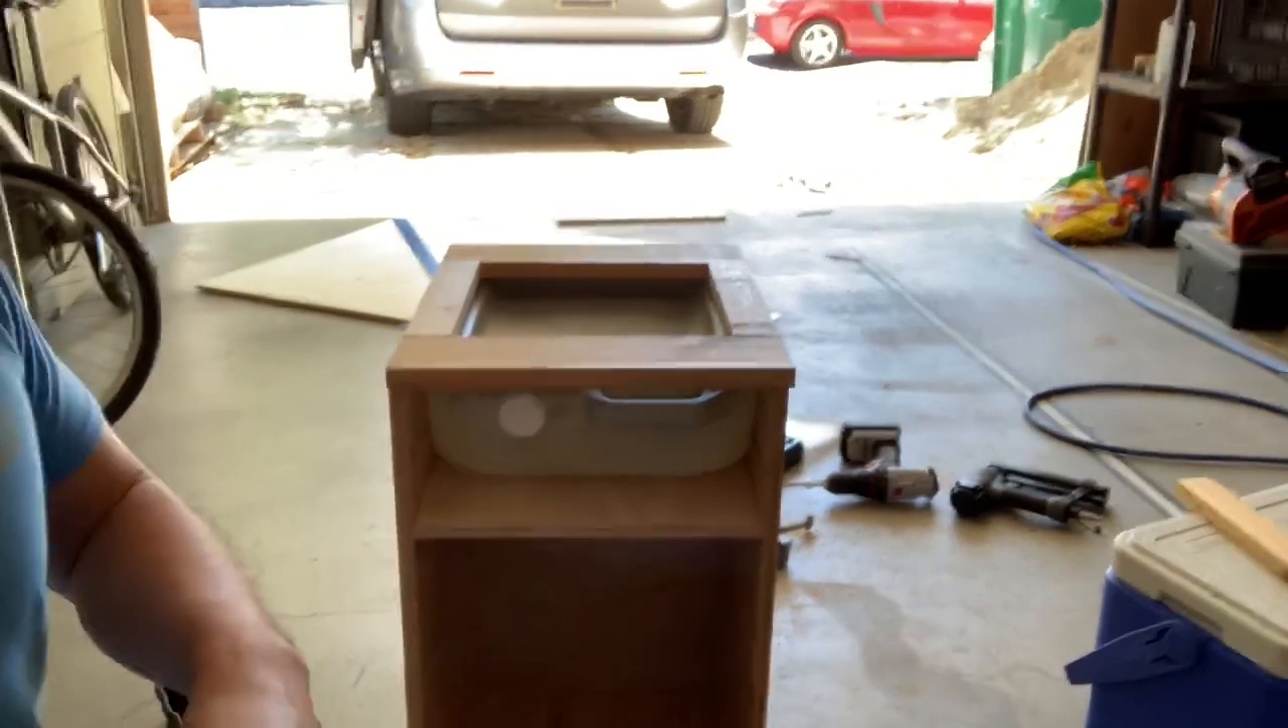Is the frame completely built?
Yes.